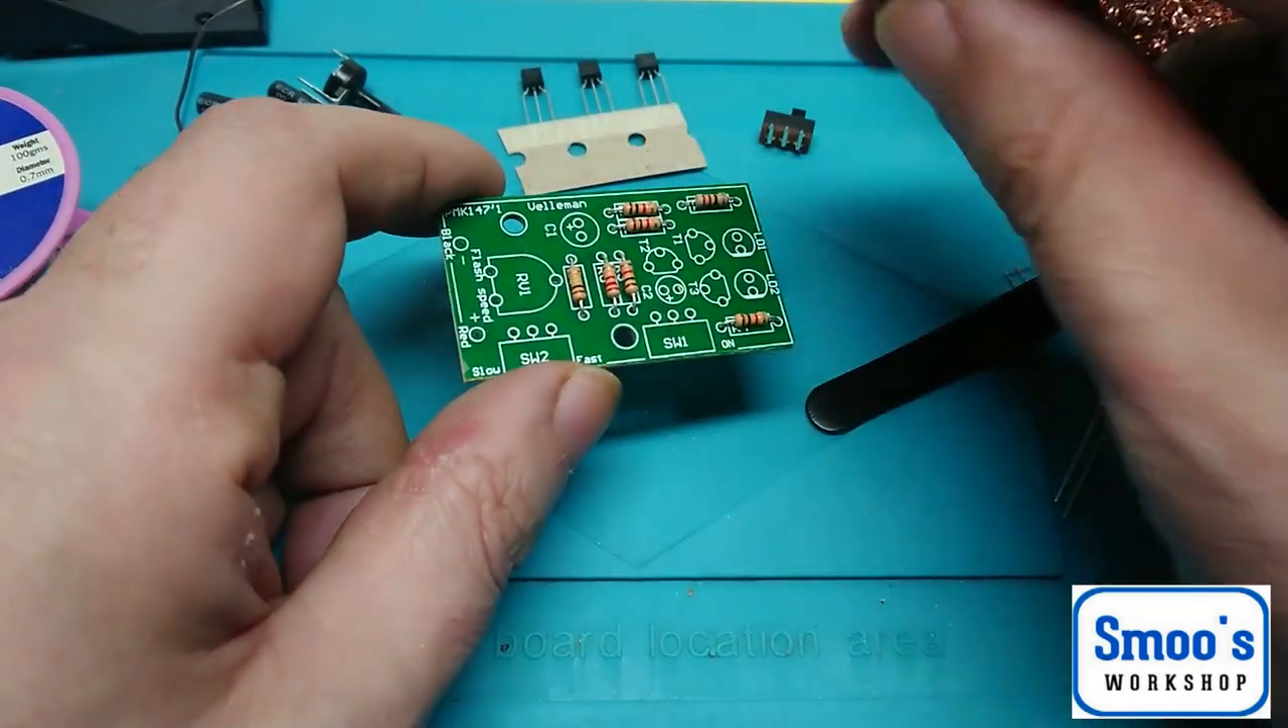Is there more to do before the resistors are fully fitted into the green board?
No.